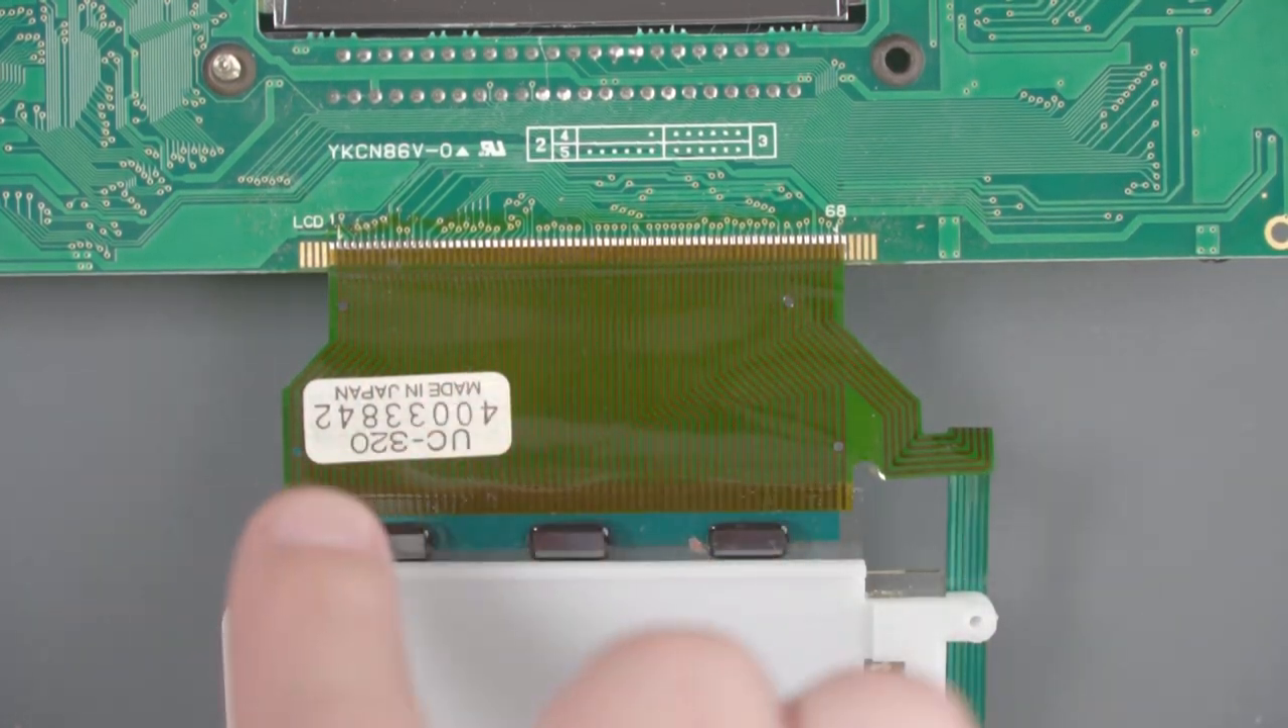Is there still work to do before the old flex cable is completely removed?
Yes.